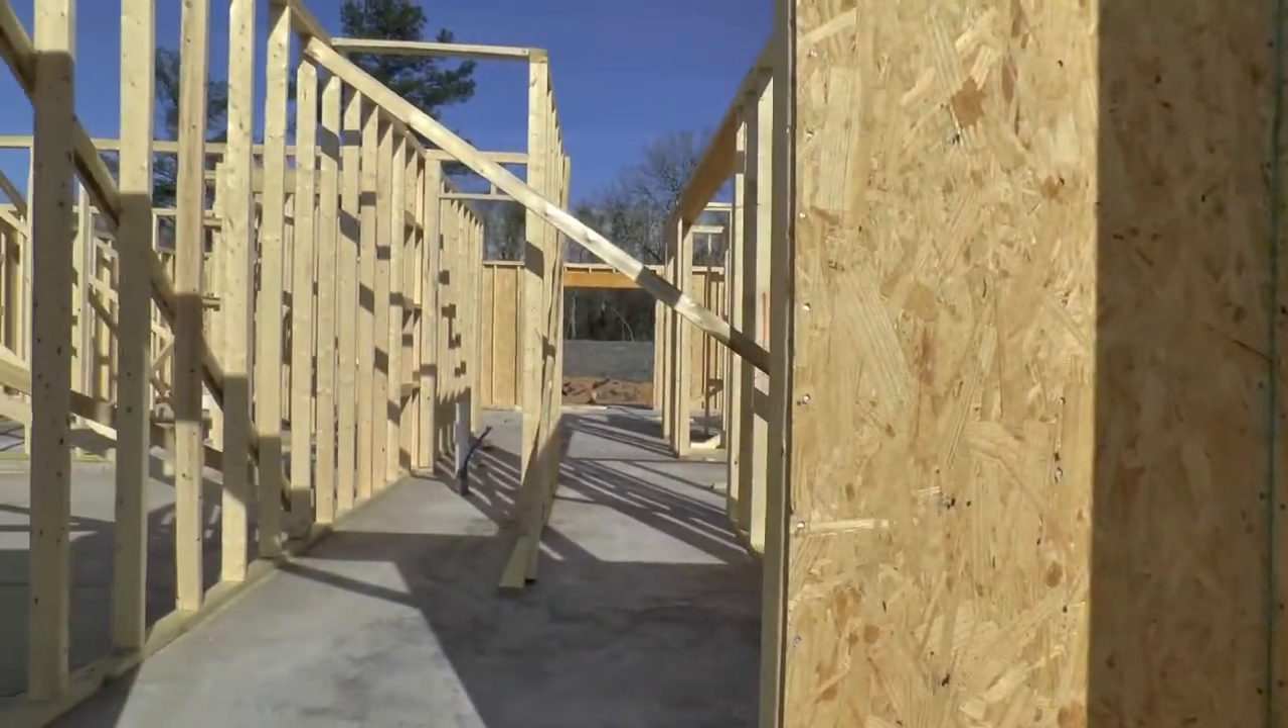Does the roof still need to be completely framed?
Yes.